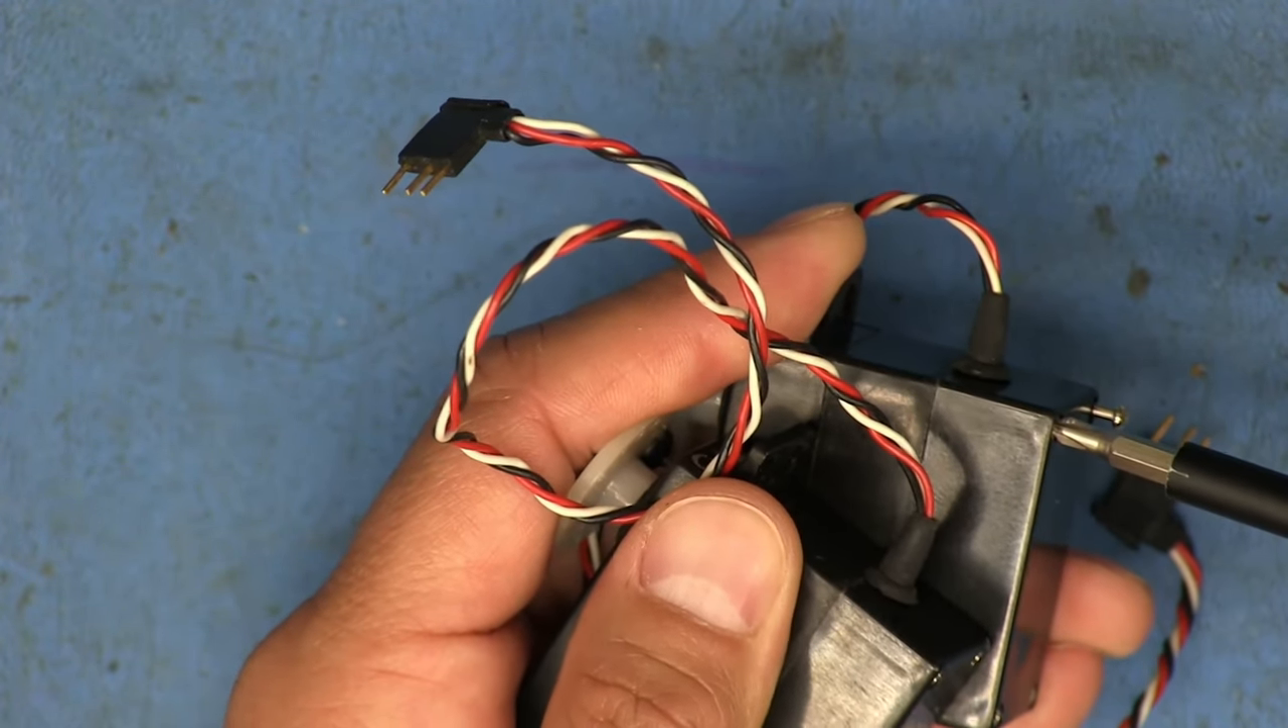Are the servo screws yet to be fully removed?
Yes.